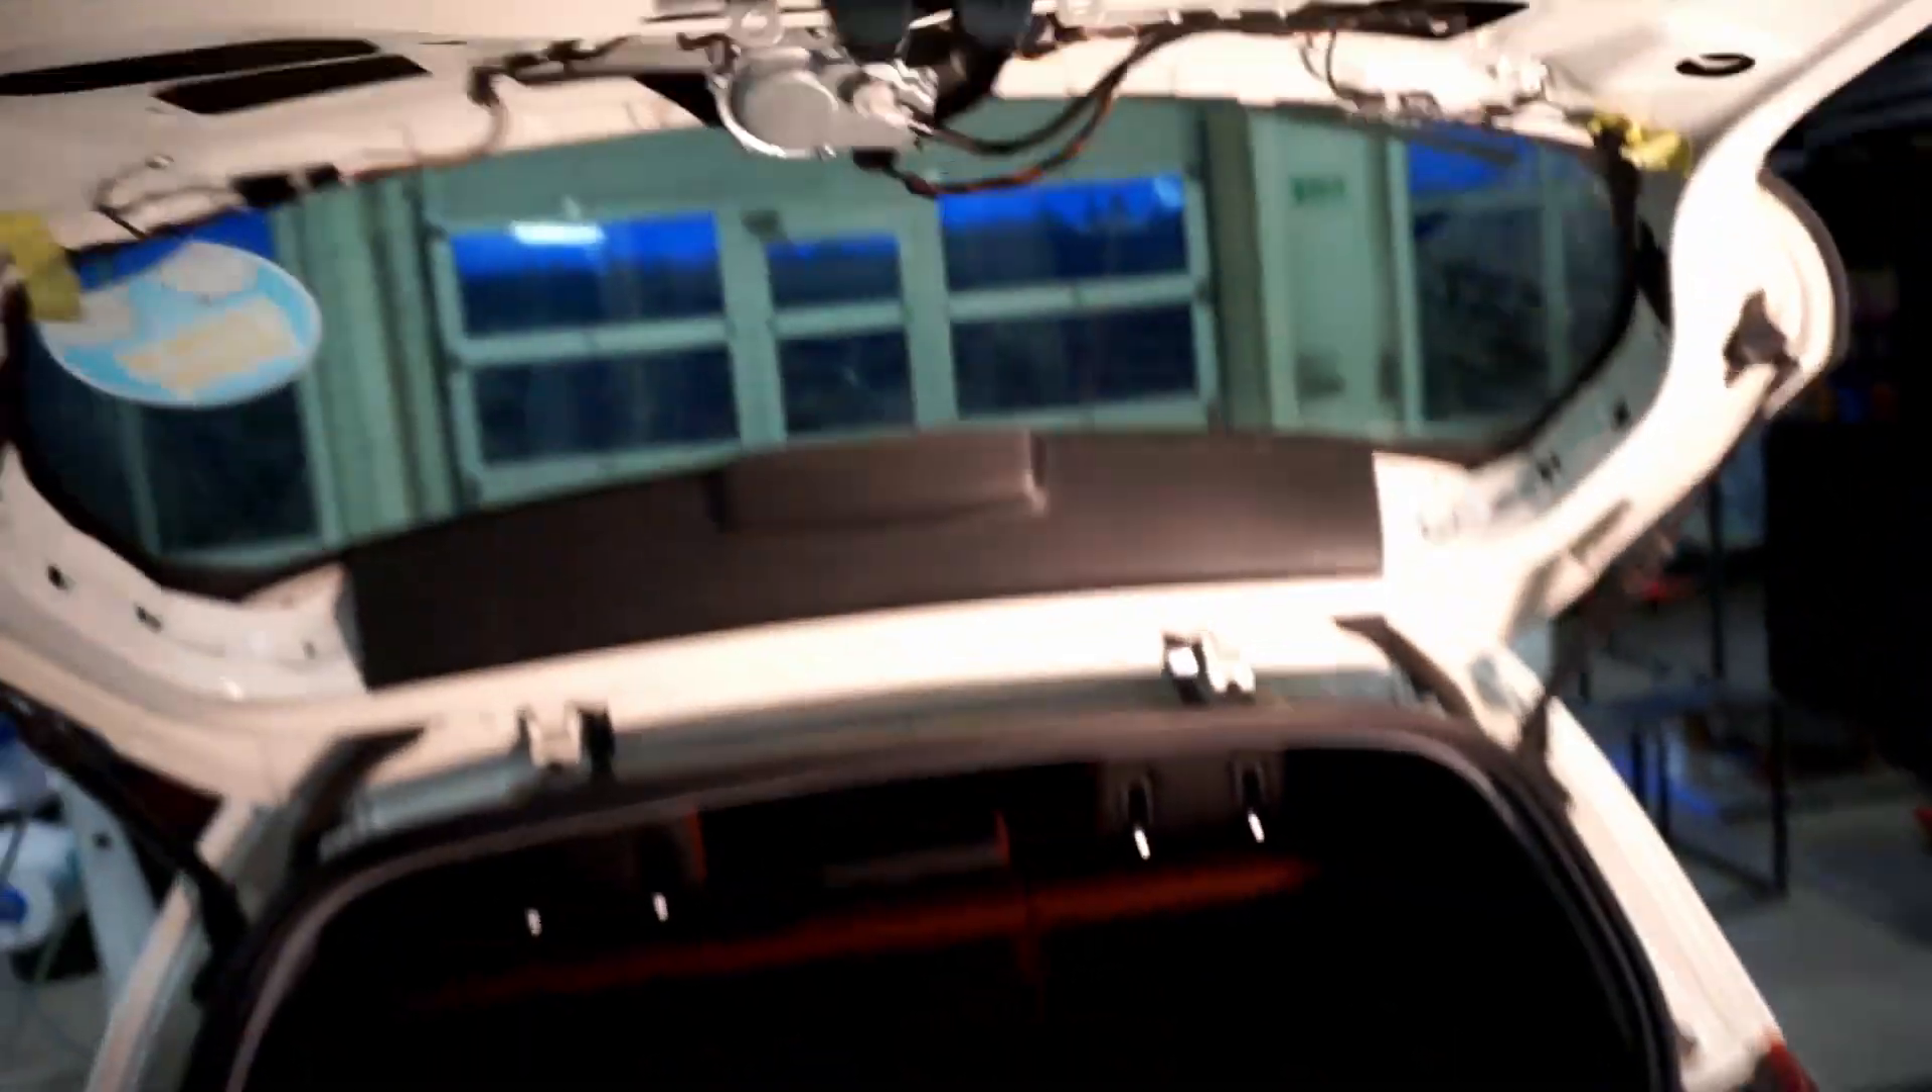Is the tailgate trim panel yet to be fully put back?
Yes.